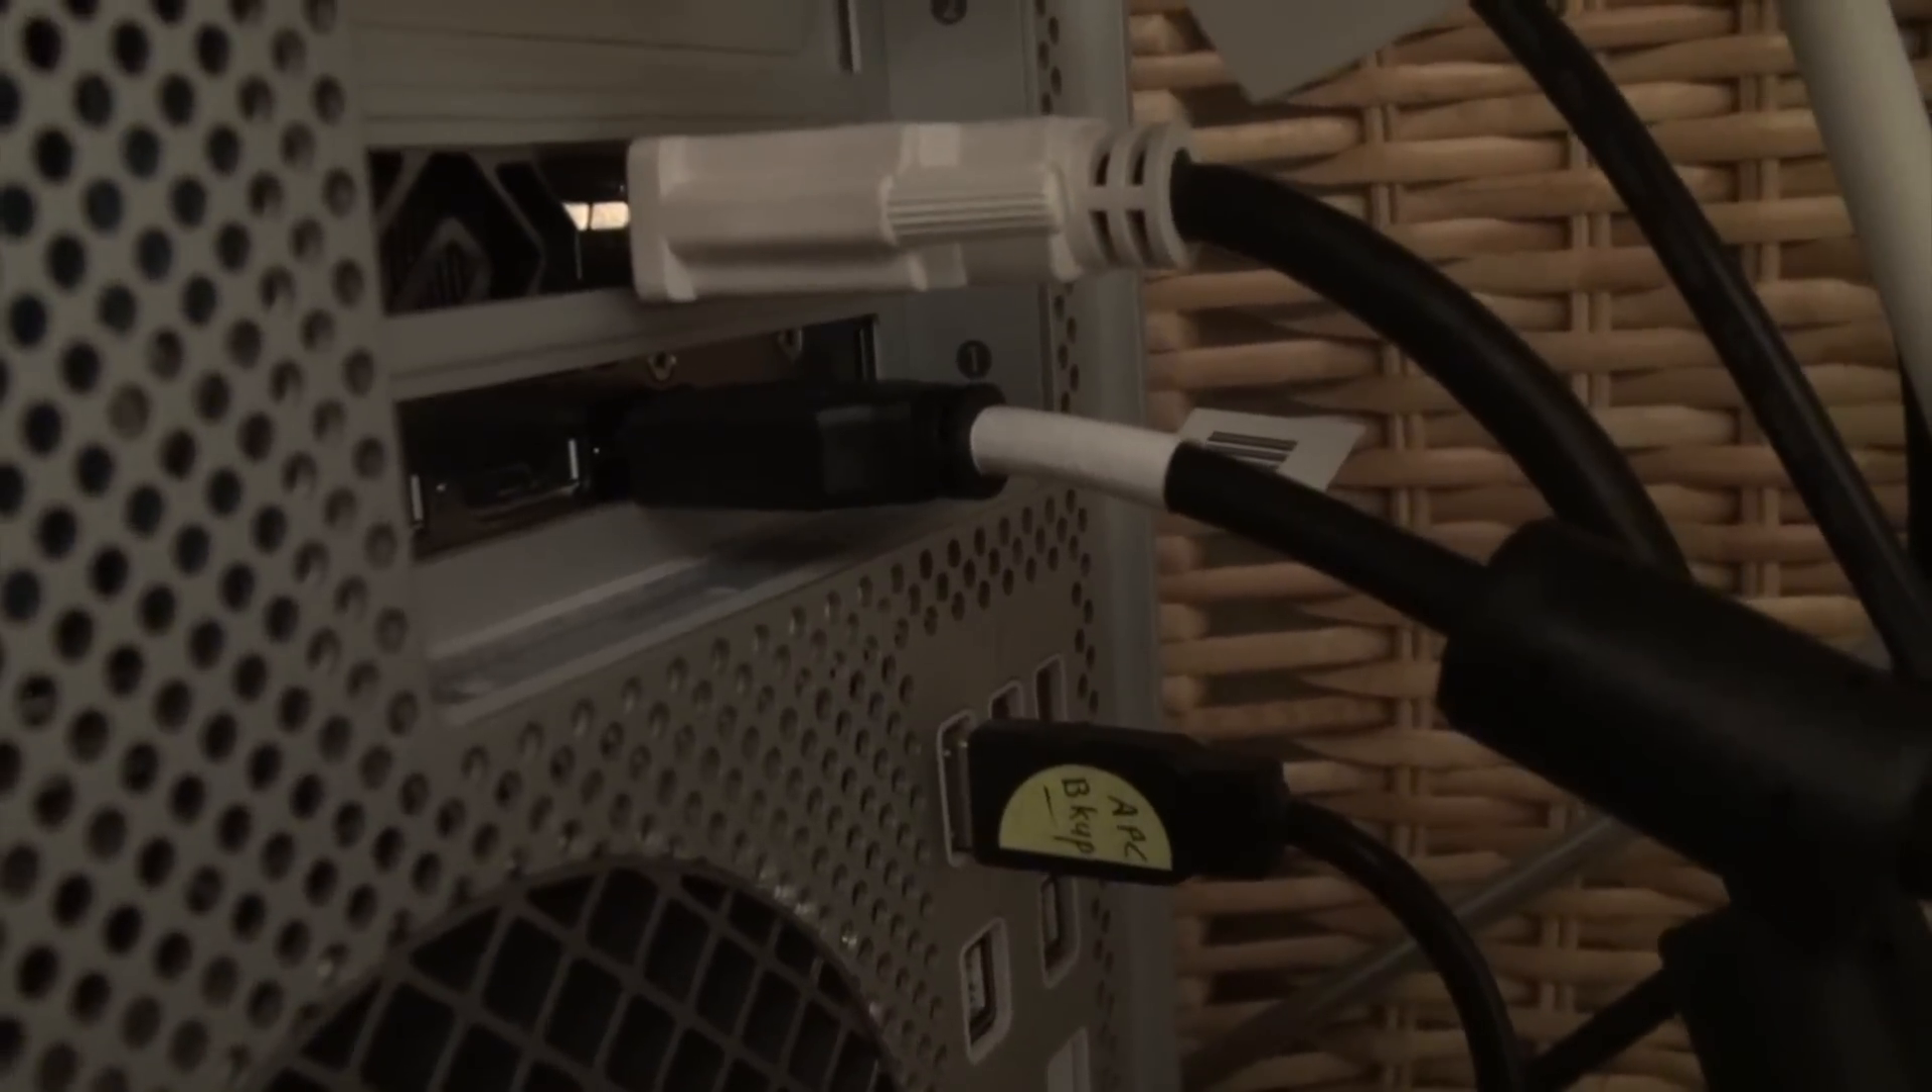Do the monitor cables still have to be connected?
No.